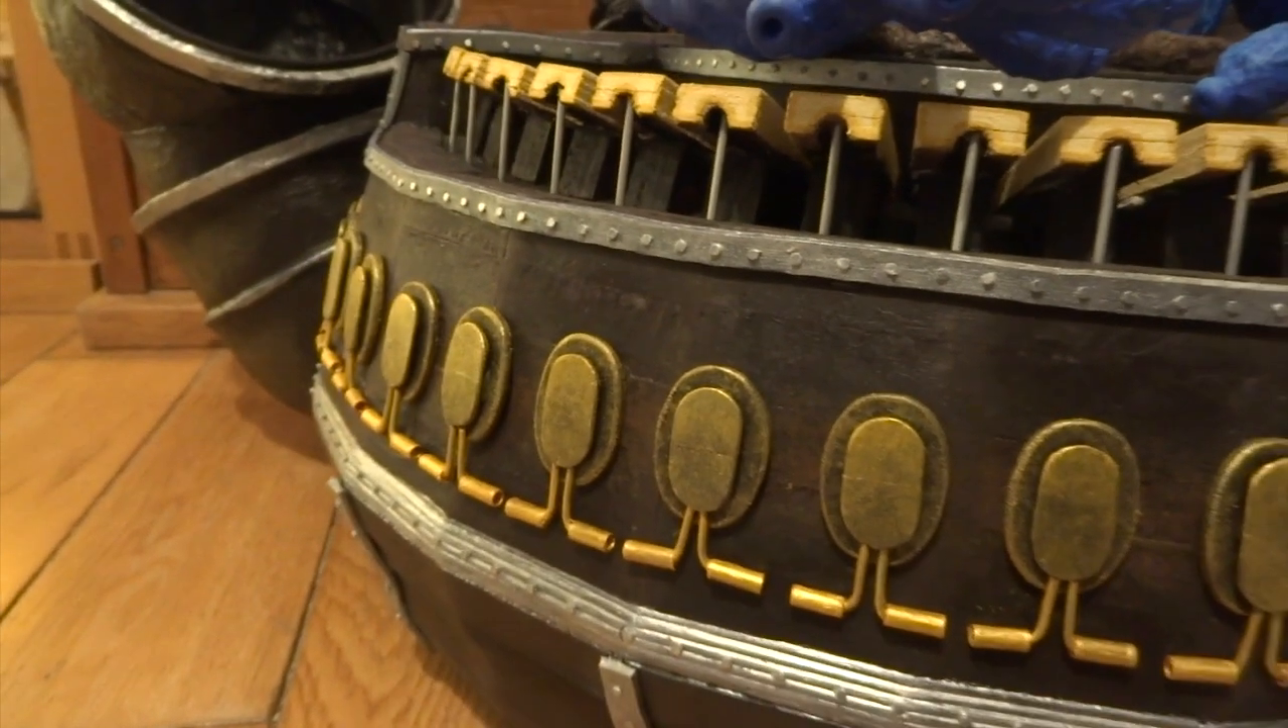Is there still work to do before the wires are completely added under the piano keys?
No.